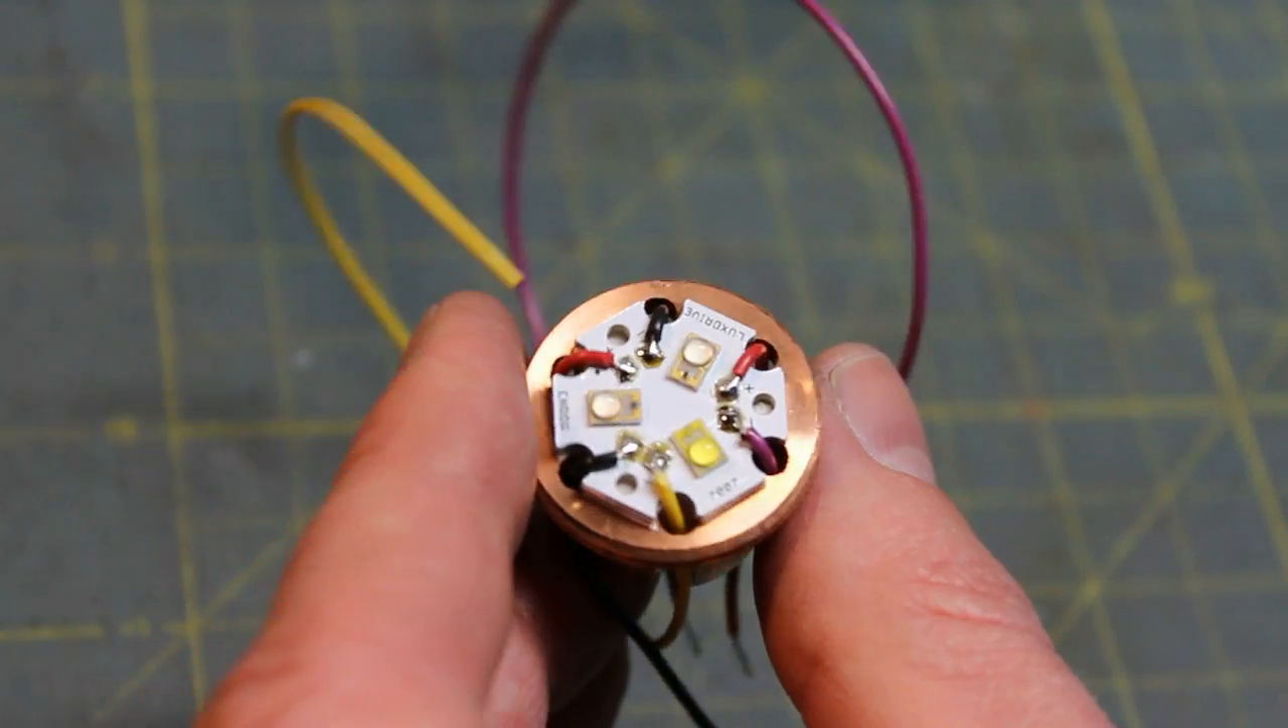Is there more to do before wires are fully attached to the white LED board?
No.